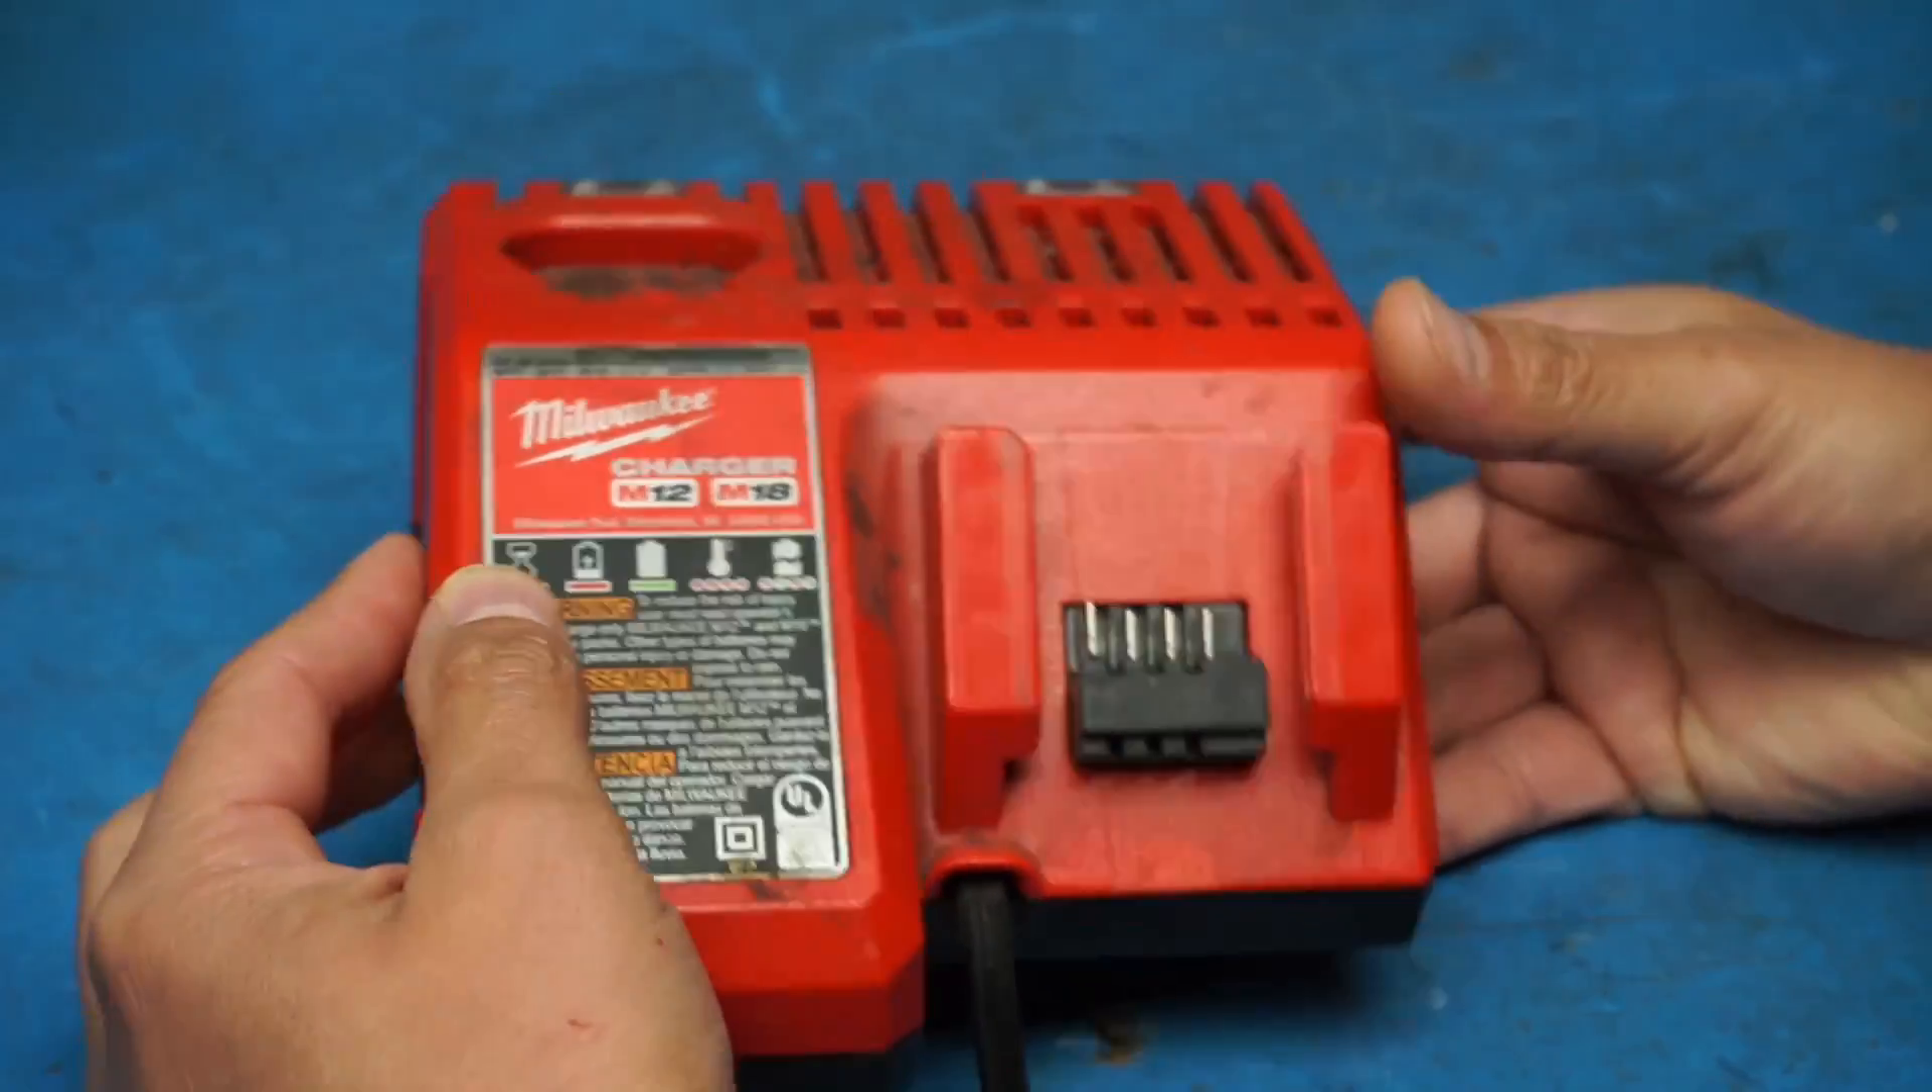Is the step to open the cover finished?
No.